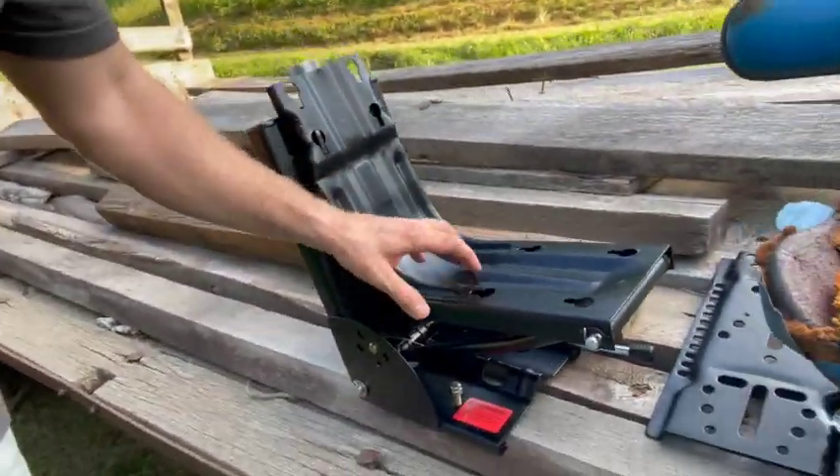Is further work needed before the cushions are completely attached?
Yes.